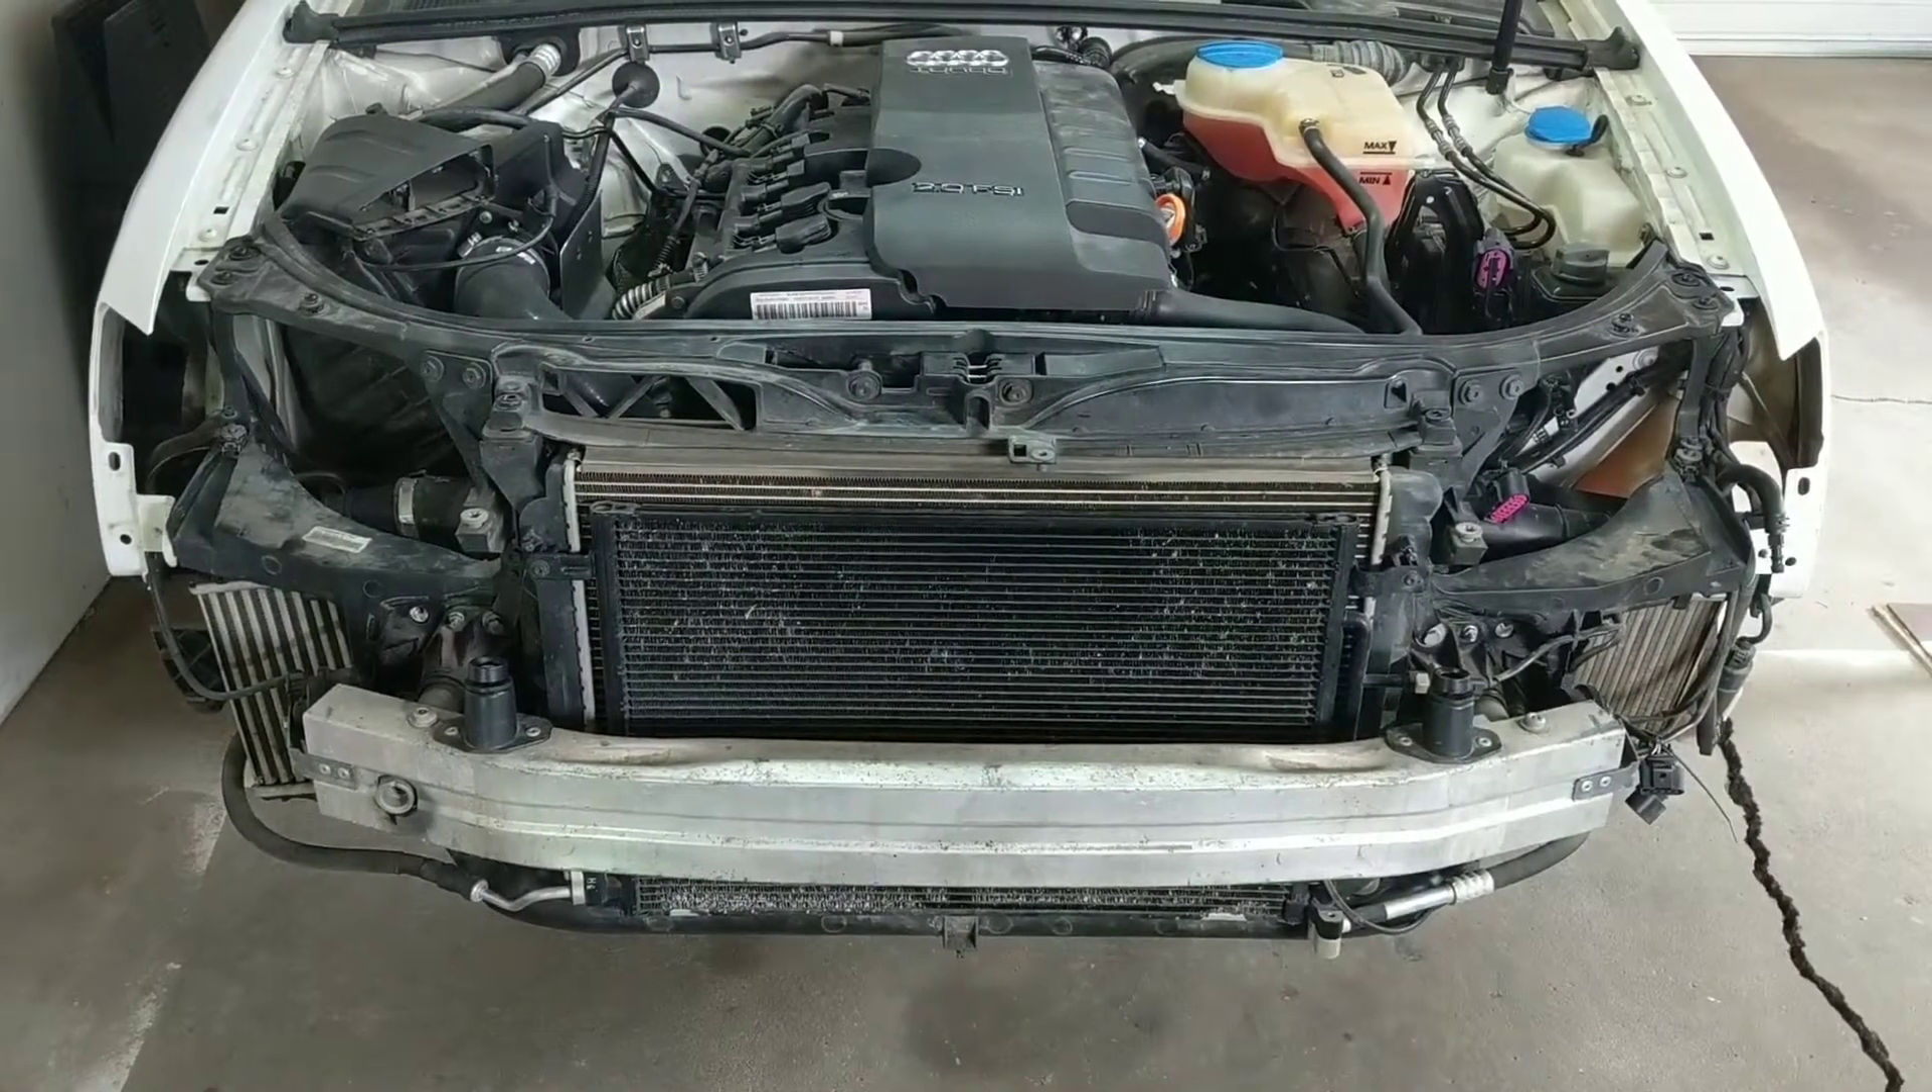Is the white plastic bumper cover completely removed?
Yes.